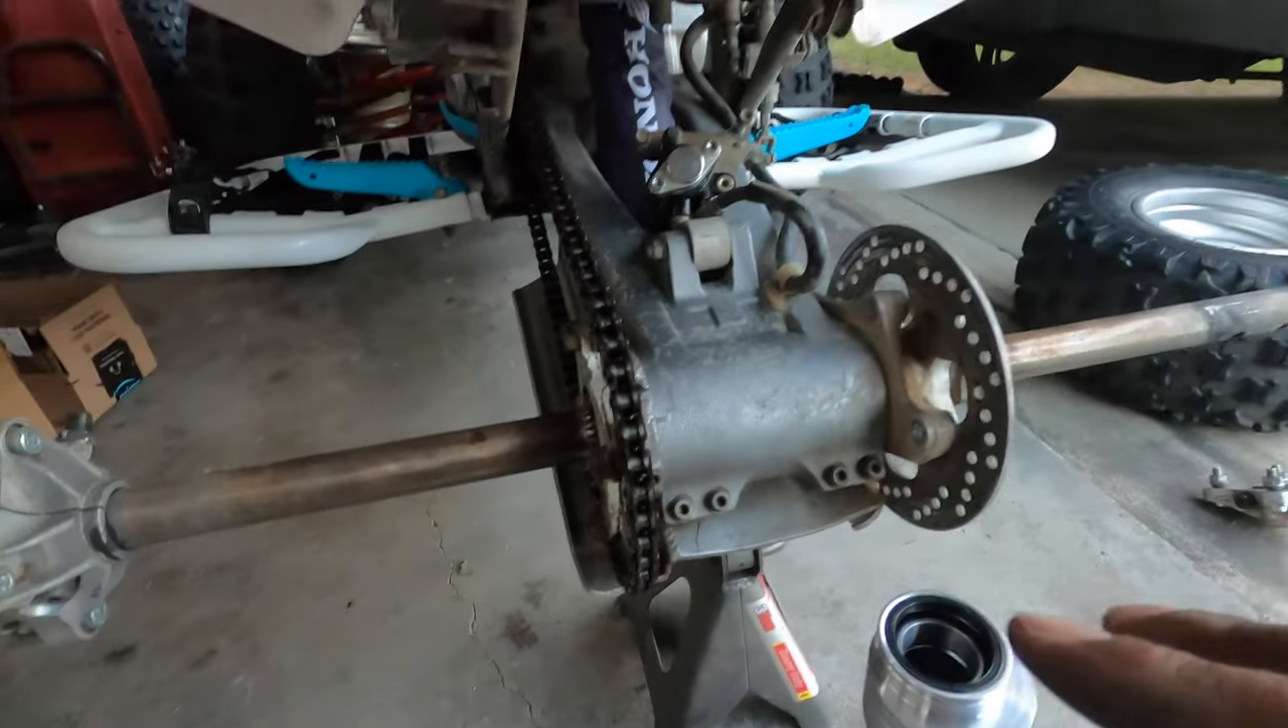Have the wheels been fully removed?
Yes.